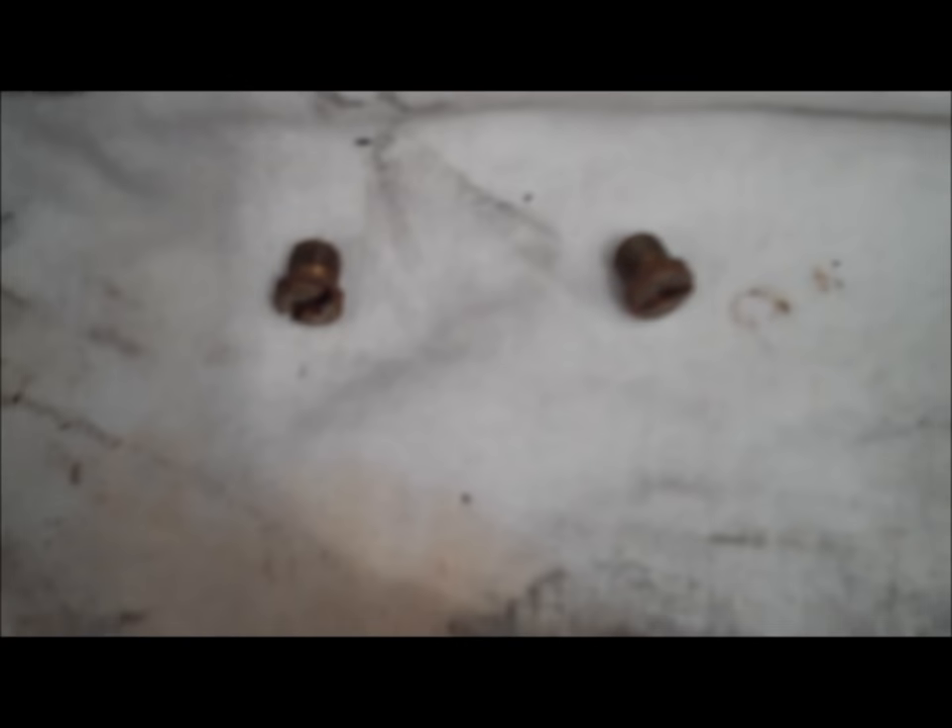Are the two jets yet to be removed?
No.